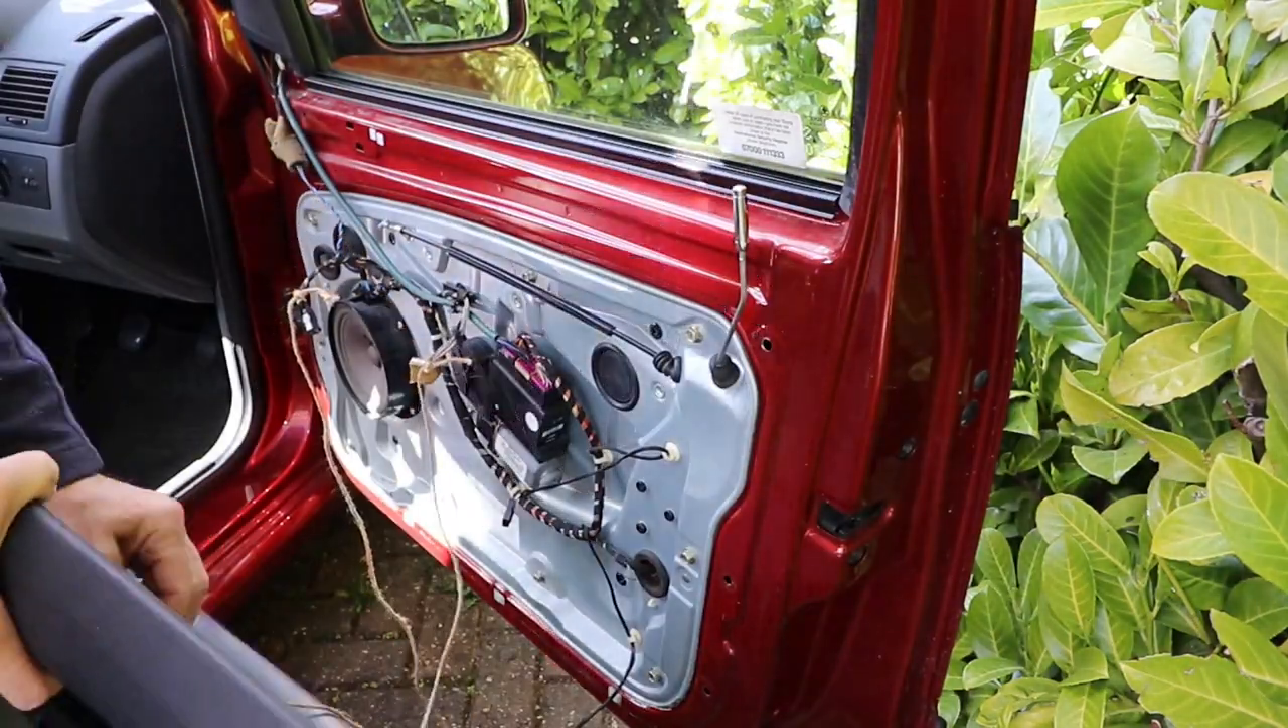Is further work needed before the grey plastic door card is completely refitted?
Yes.